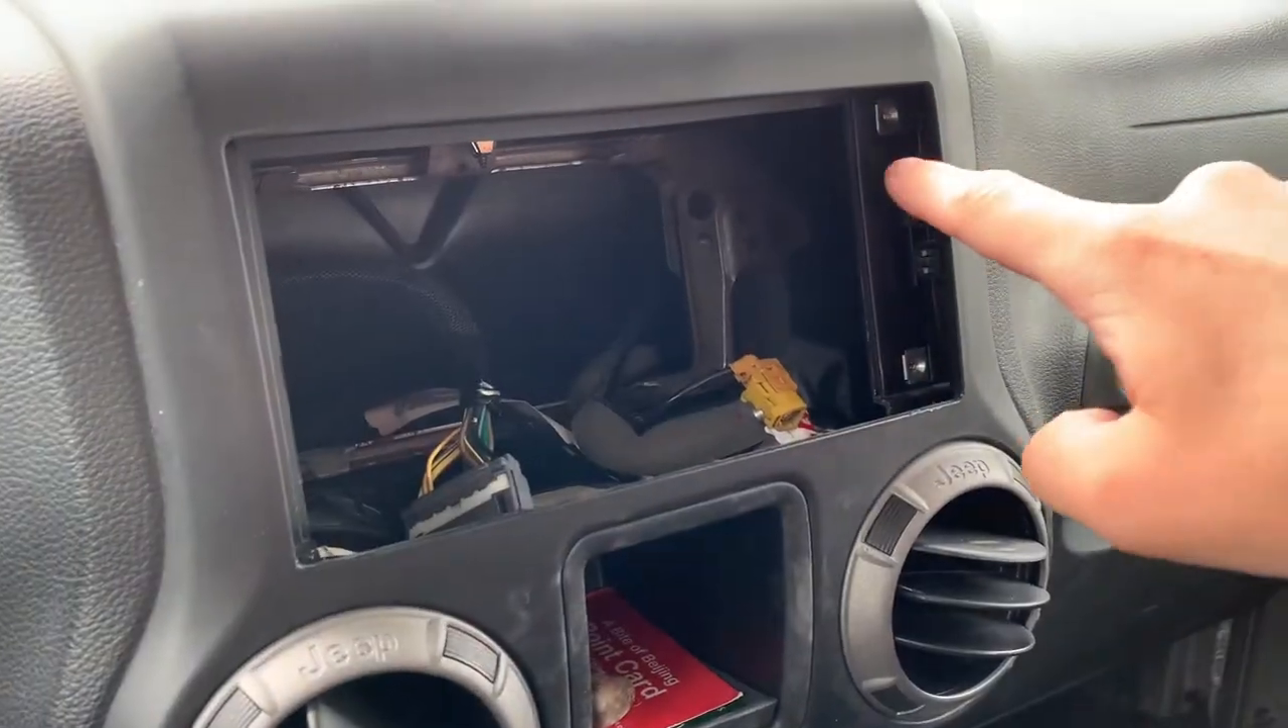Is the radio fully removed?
Yes.